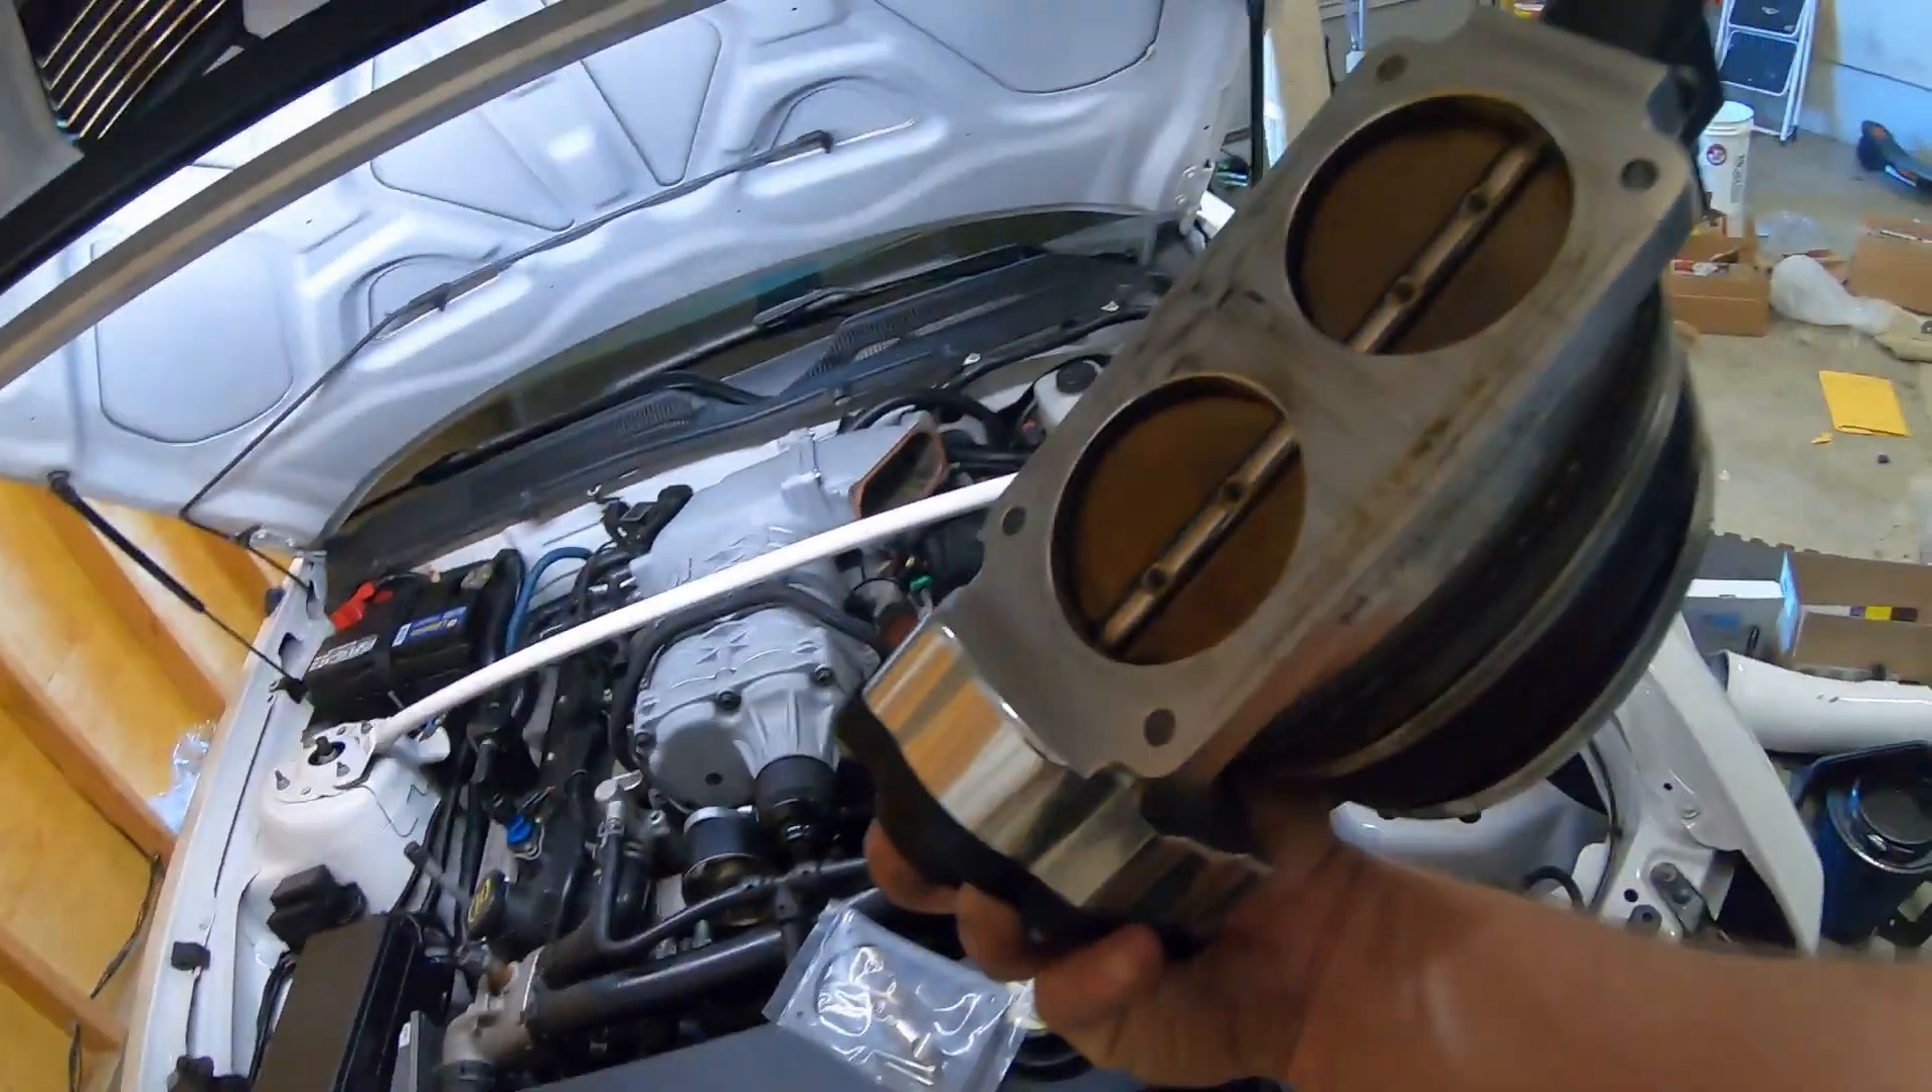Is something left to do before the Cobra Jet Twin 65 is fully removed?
No.